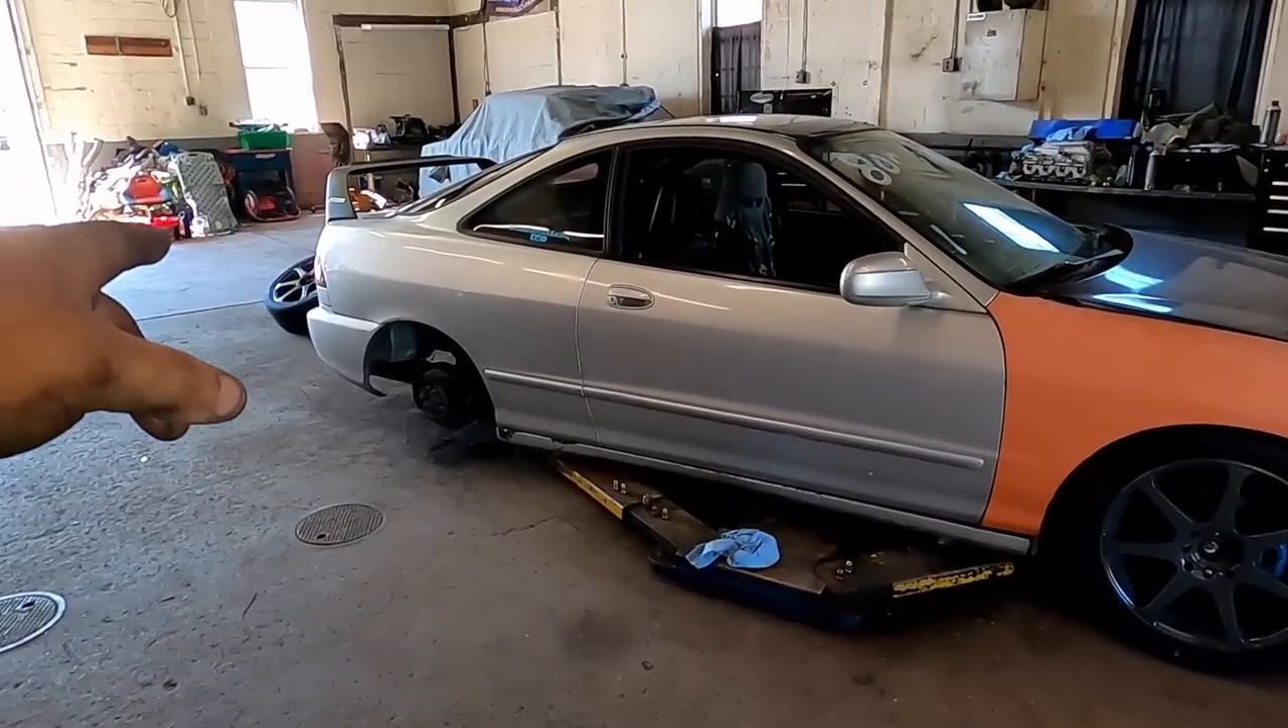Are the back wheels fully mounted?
No.